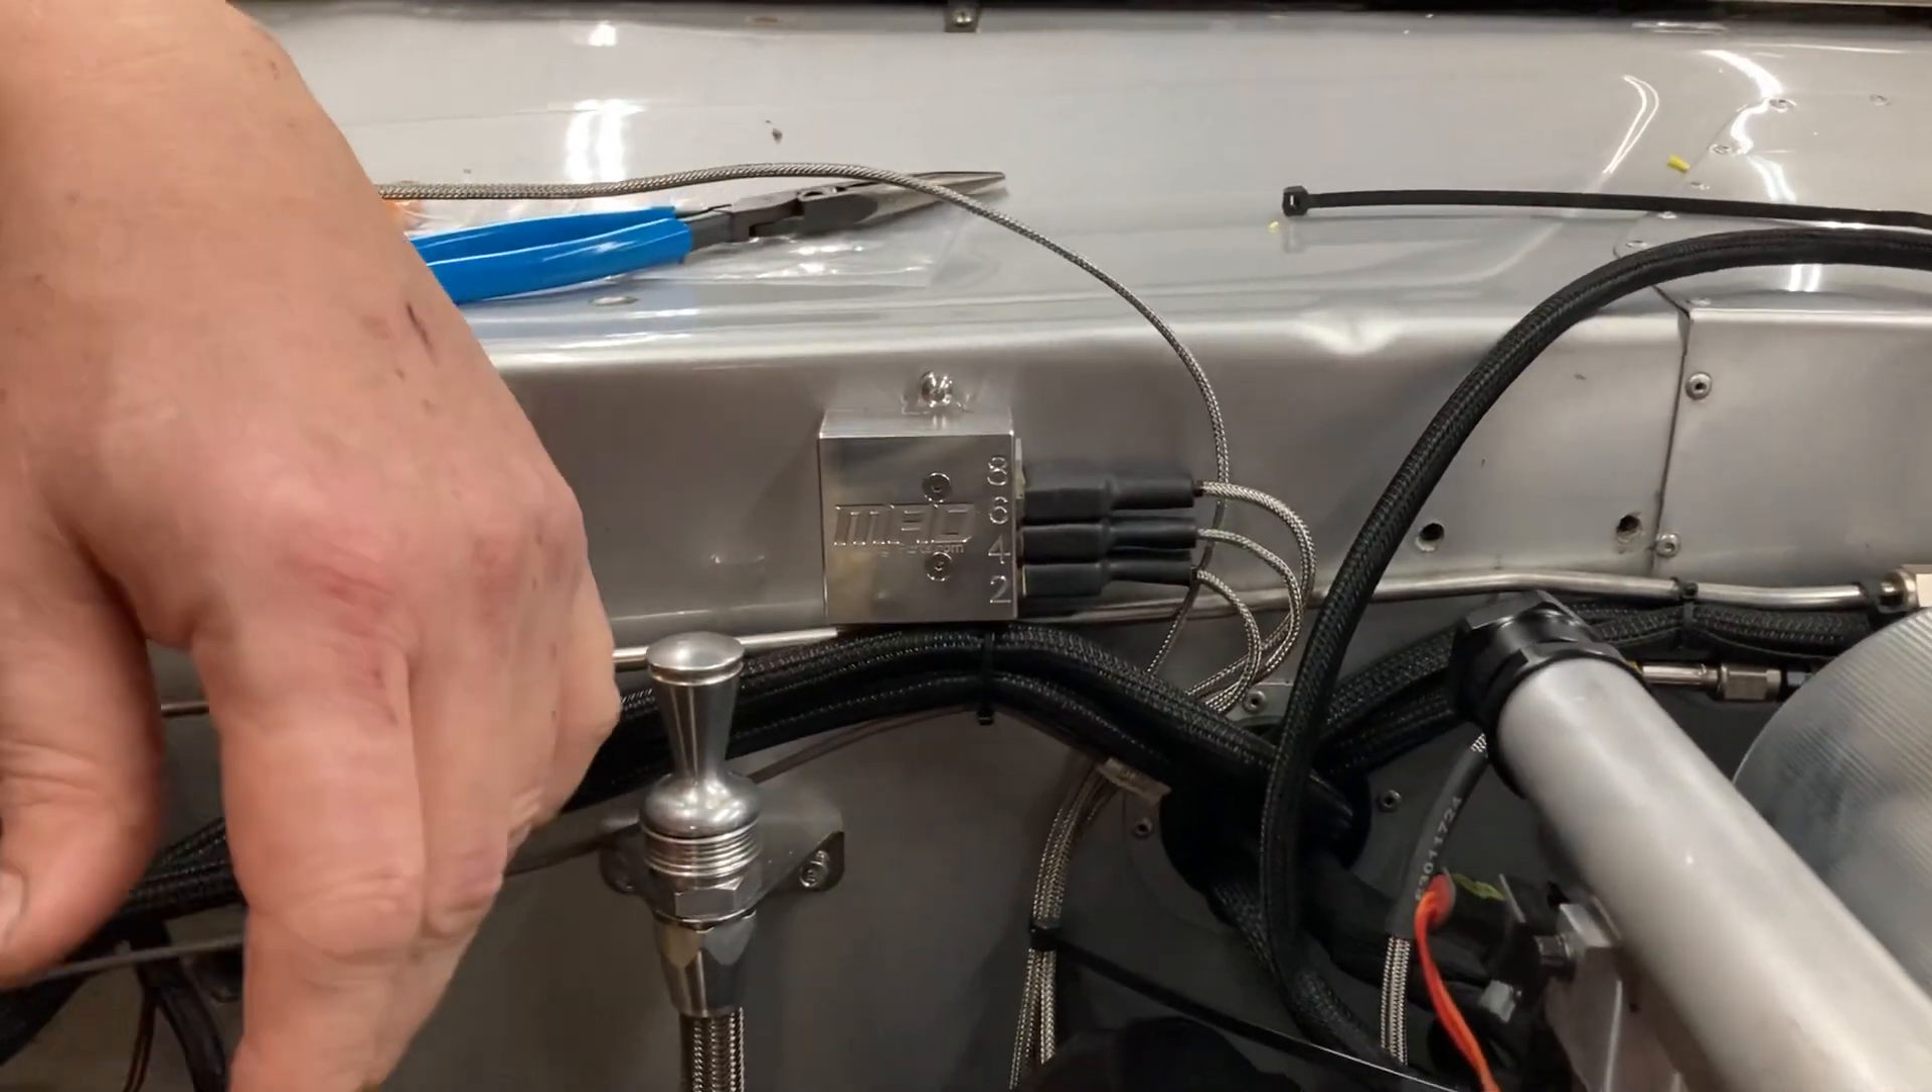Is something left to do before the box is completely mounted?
No.